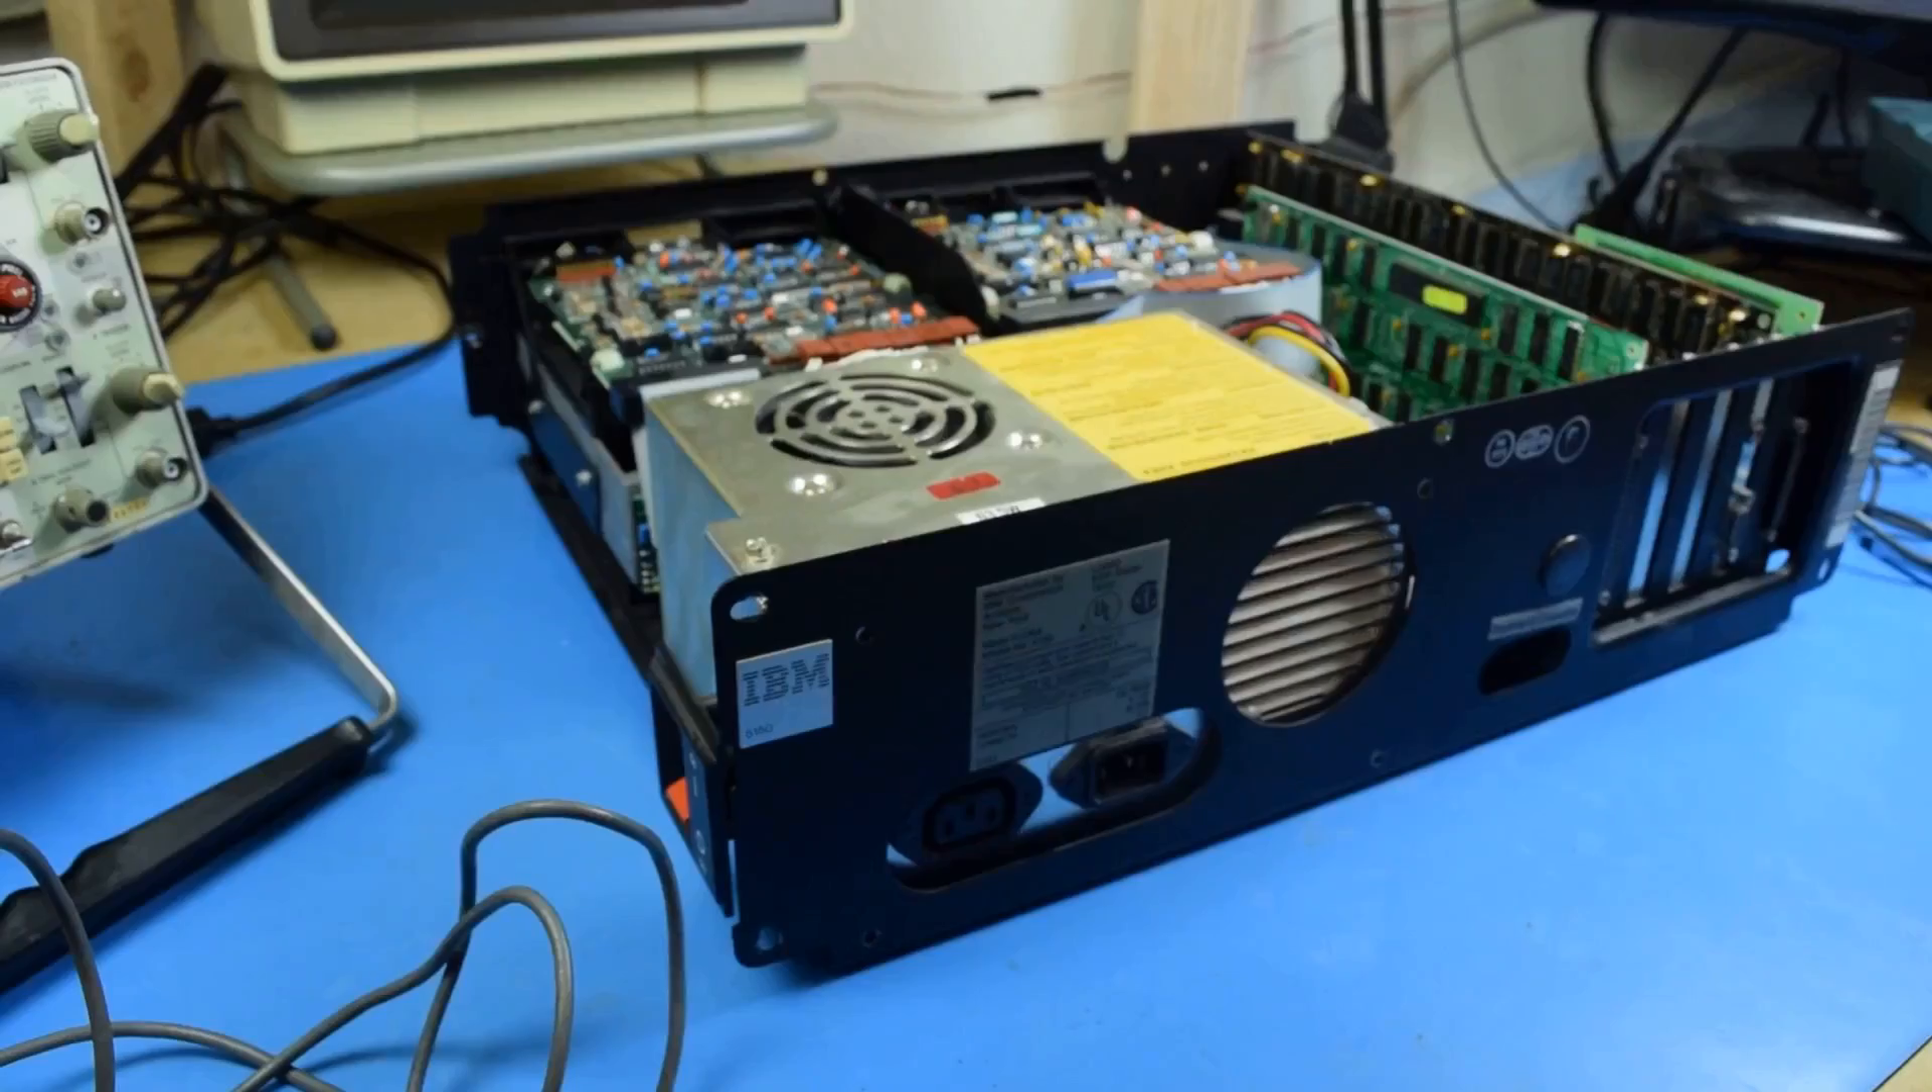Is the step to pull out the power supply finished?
No.